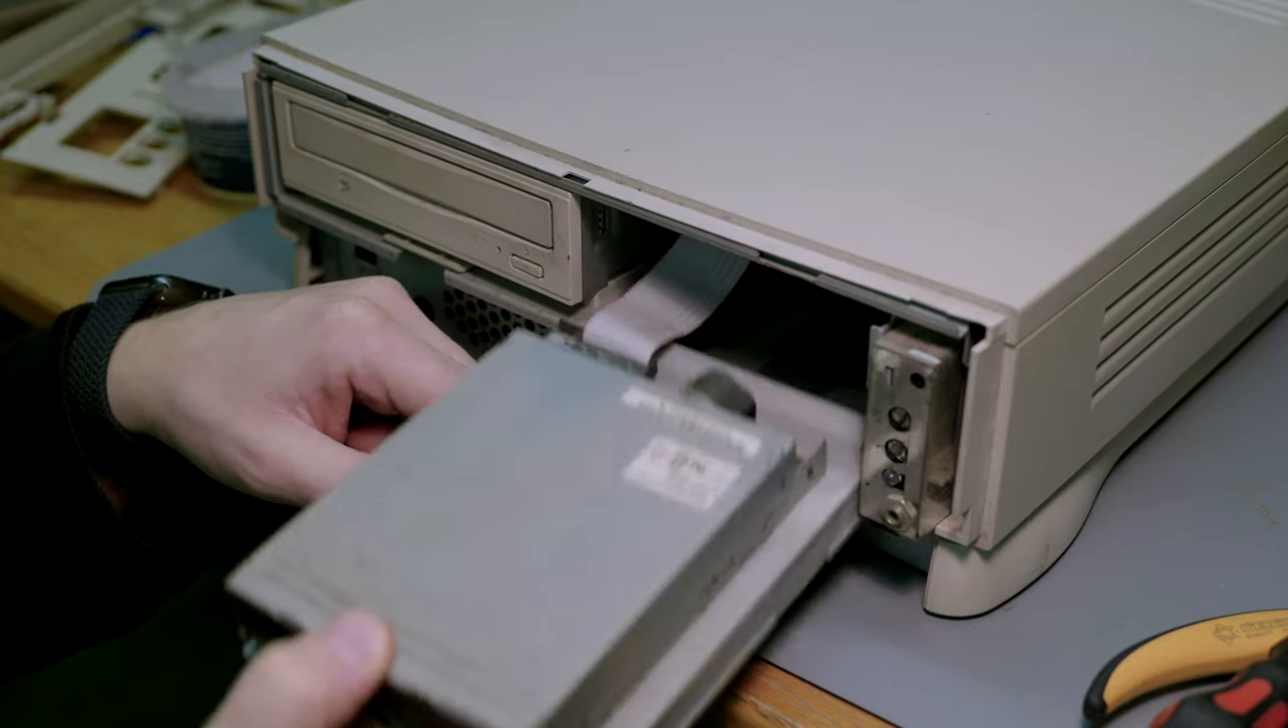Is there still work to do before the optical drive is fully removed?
Yes.